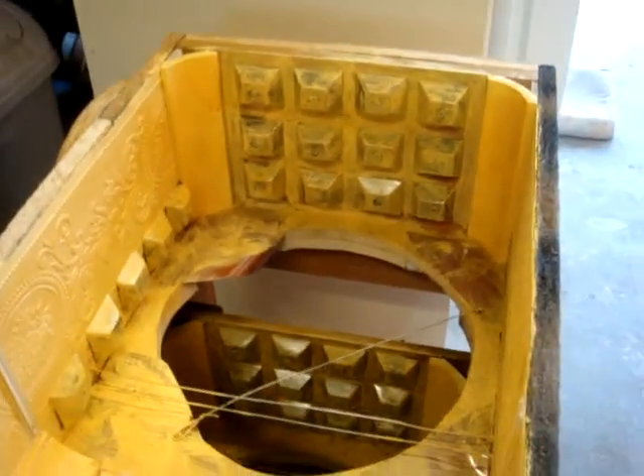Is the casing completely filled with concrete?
No.